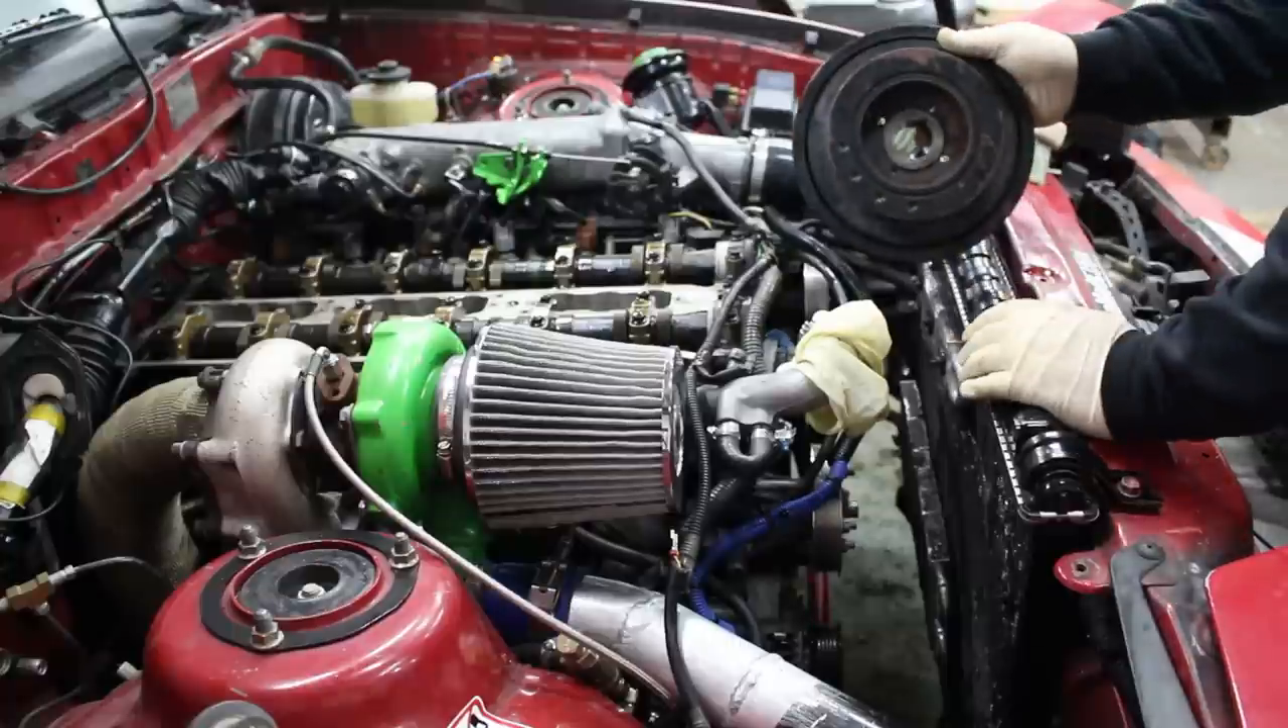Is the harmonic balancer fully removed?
Yes.